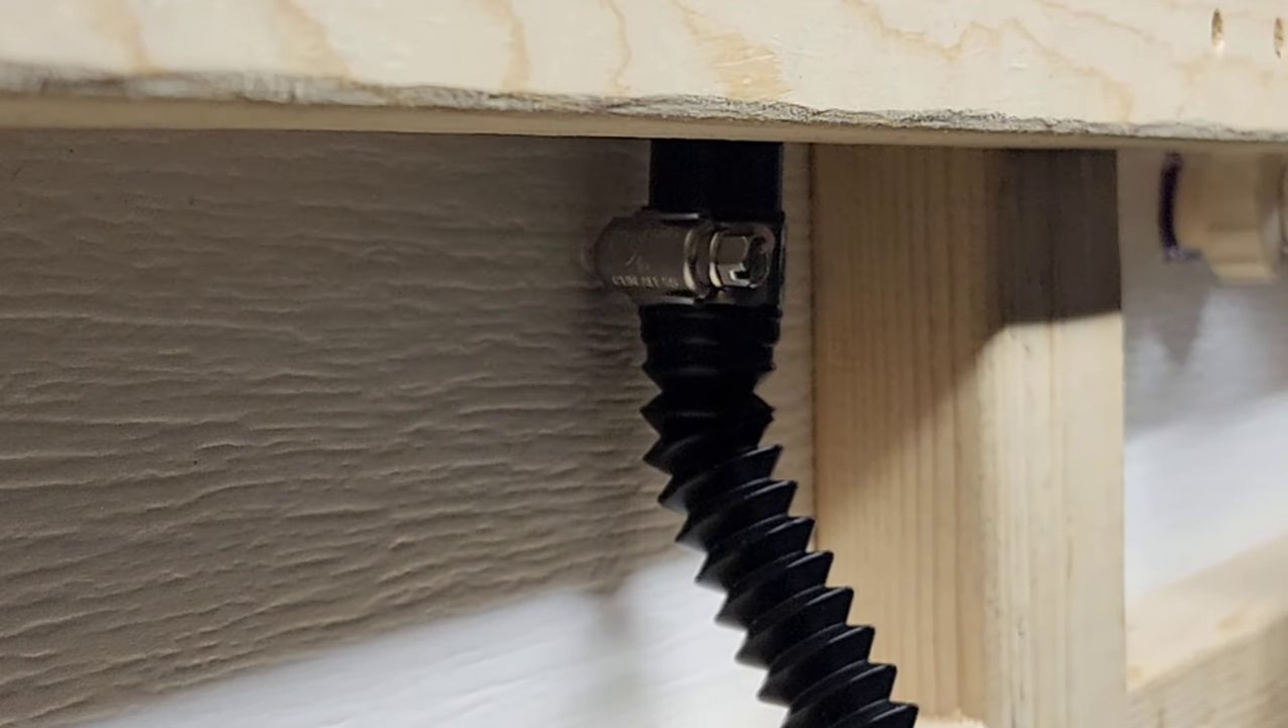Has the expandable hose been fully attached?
Yes.